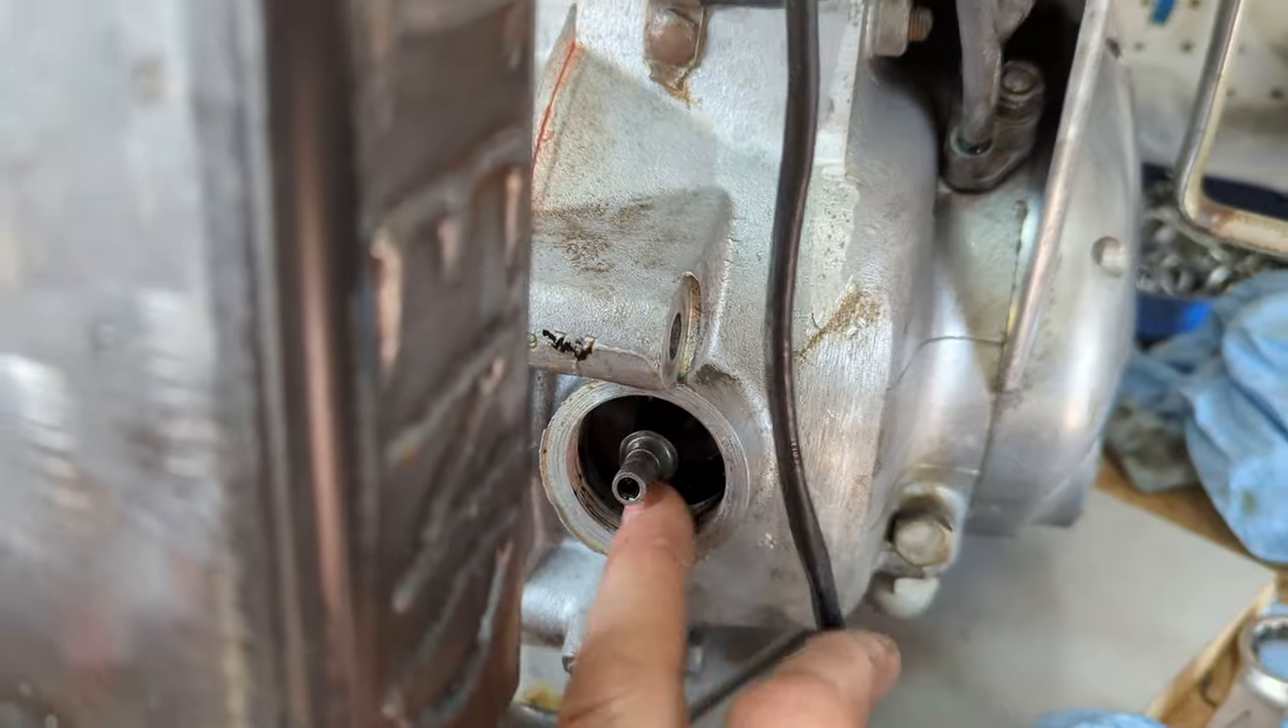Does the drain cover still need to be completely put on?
Yes.